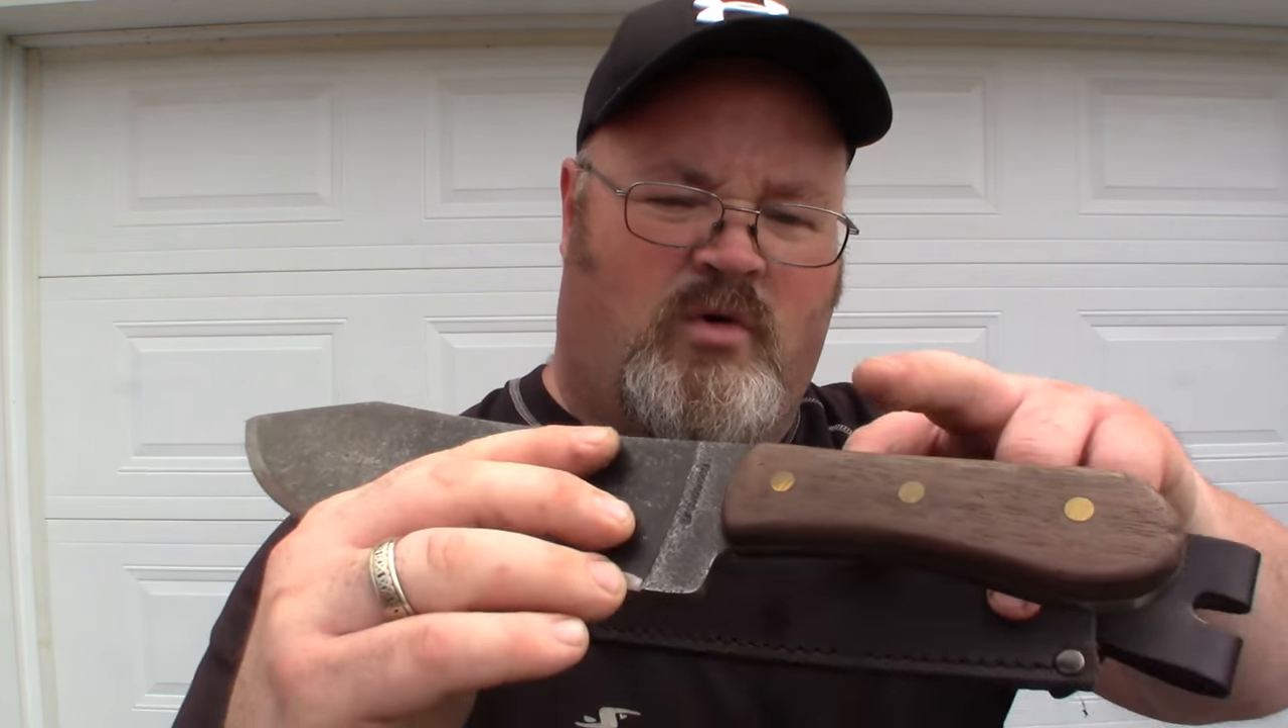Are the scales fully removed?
No.